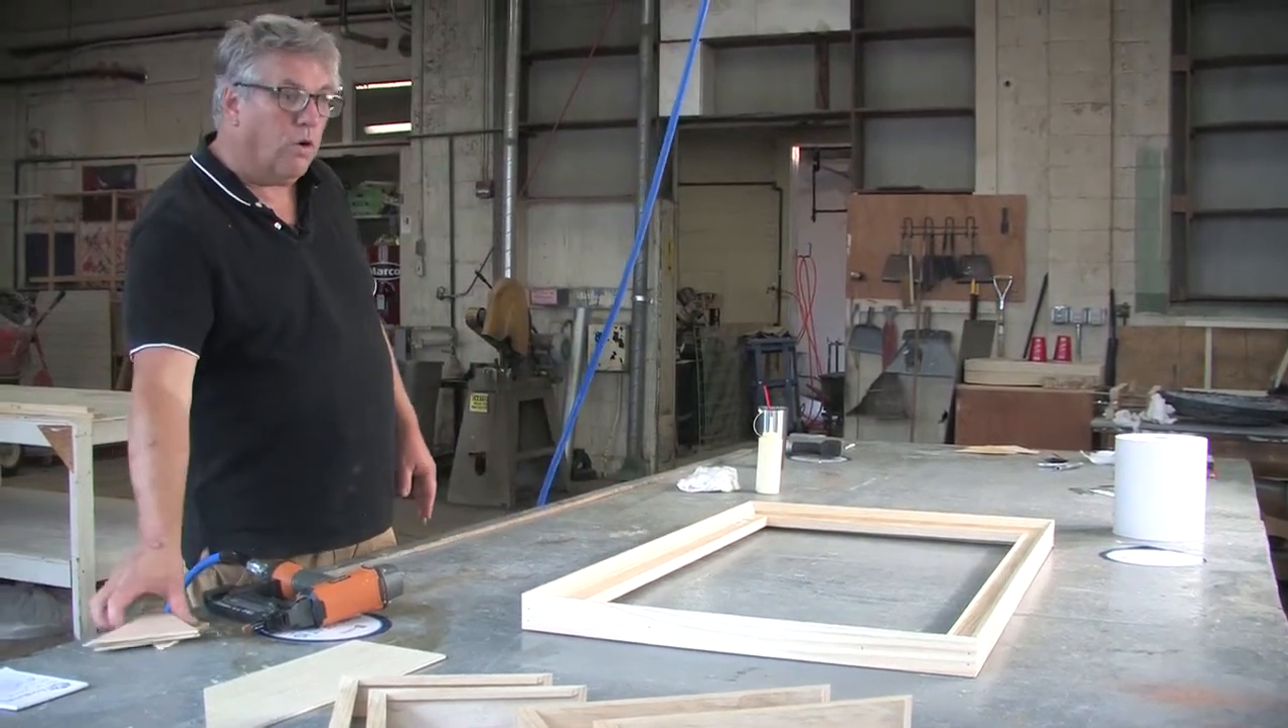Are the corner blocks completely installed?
No.